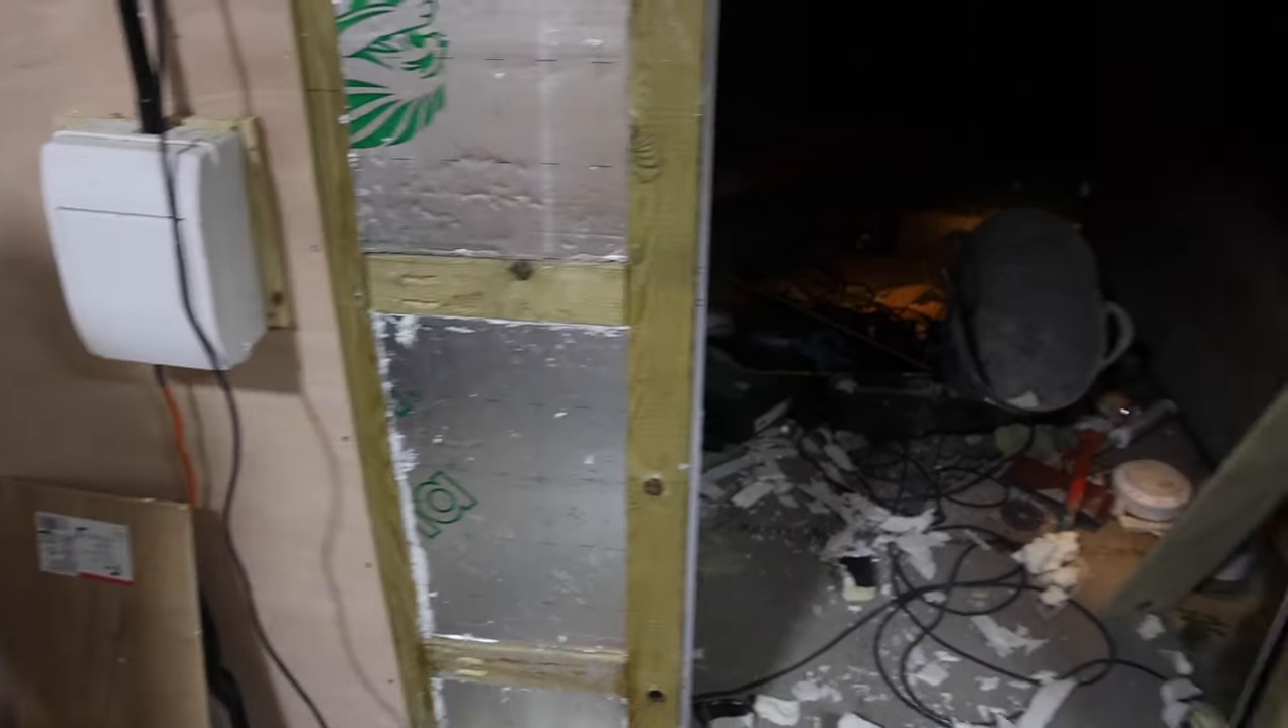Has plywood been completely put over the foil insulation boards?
No.